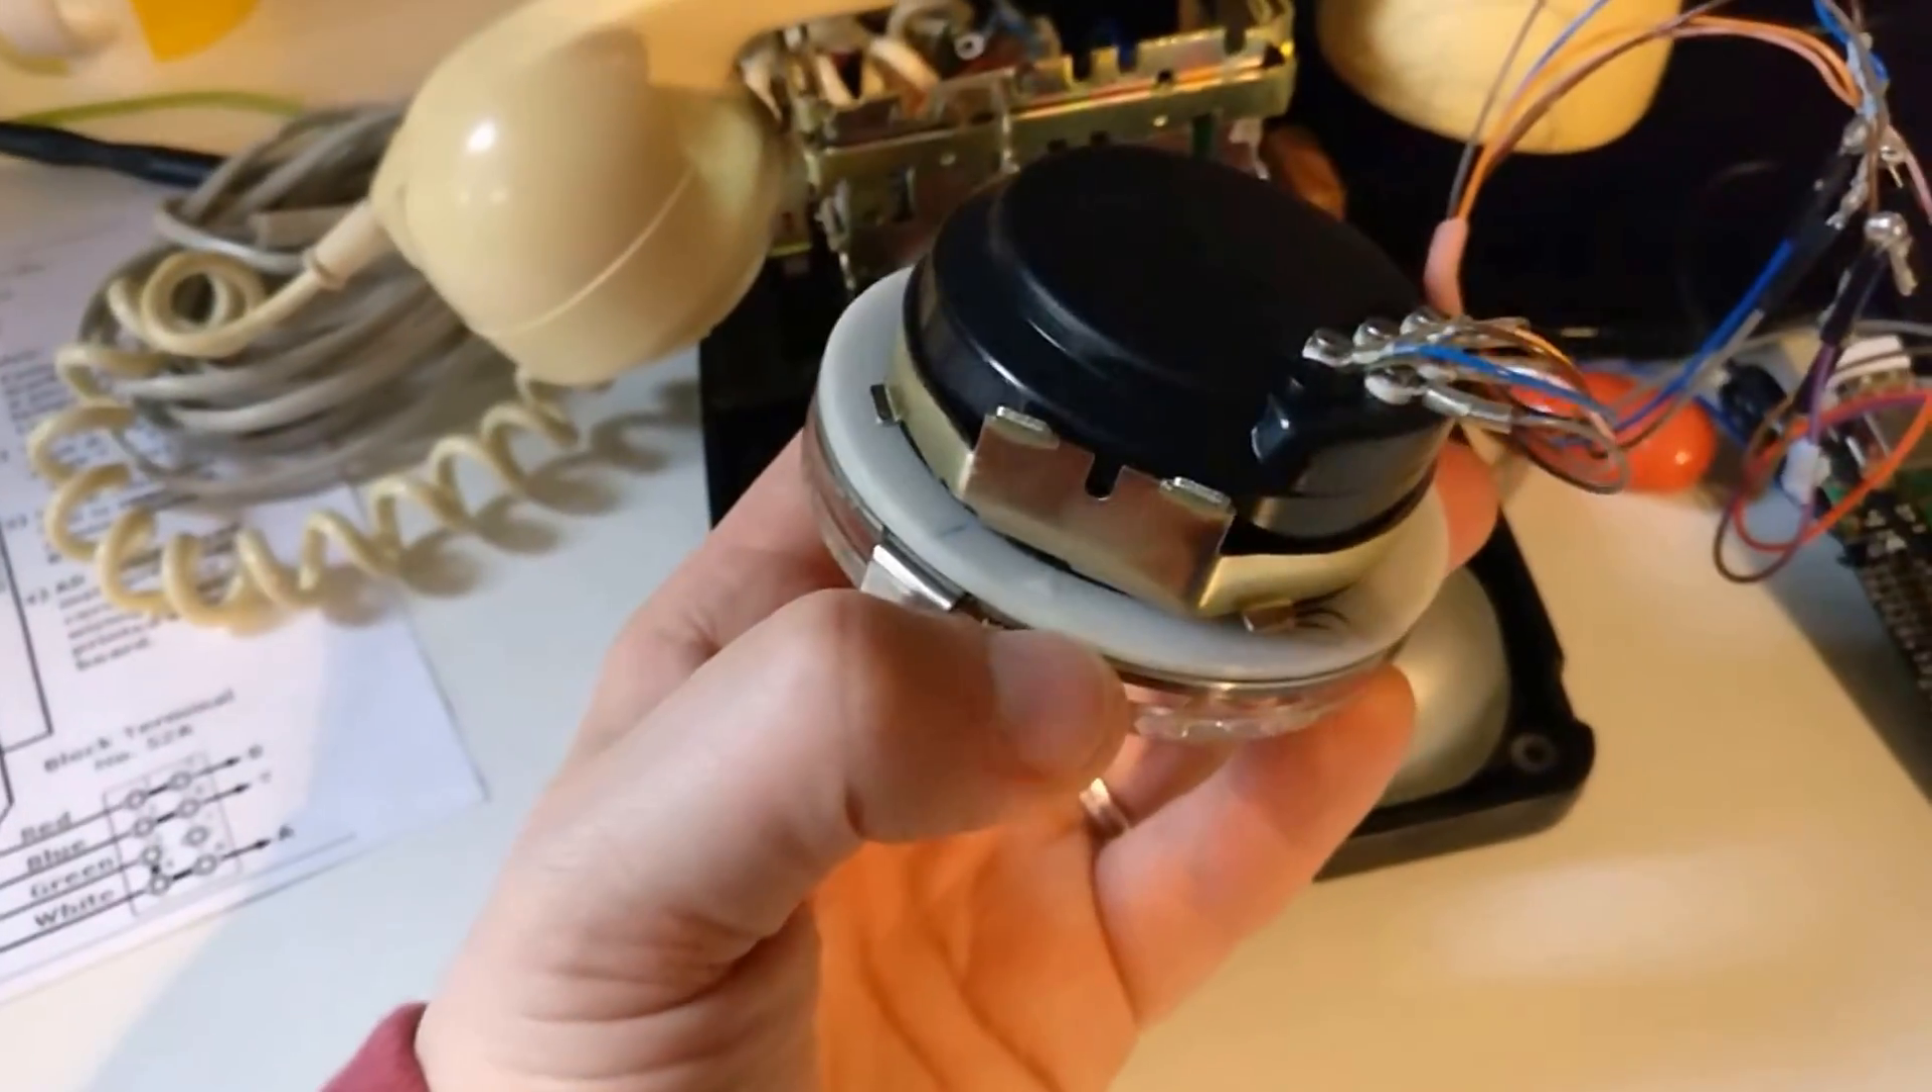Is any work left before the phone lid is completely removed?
No.